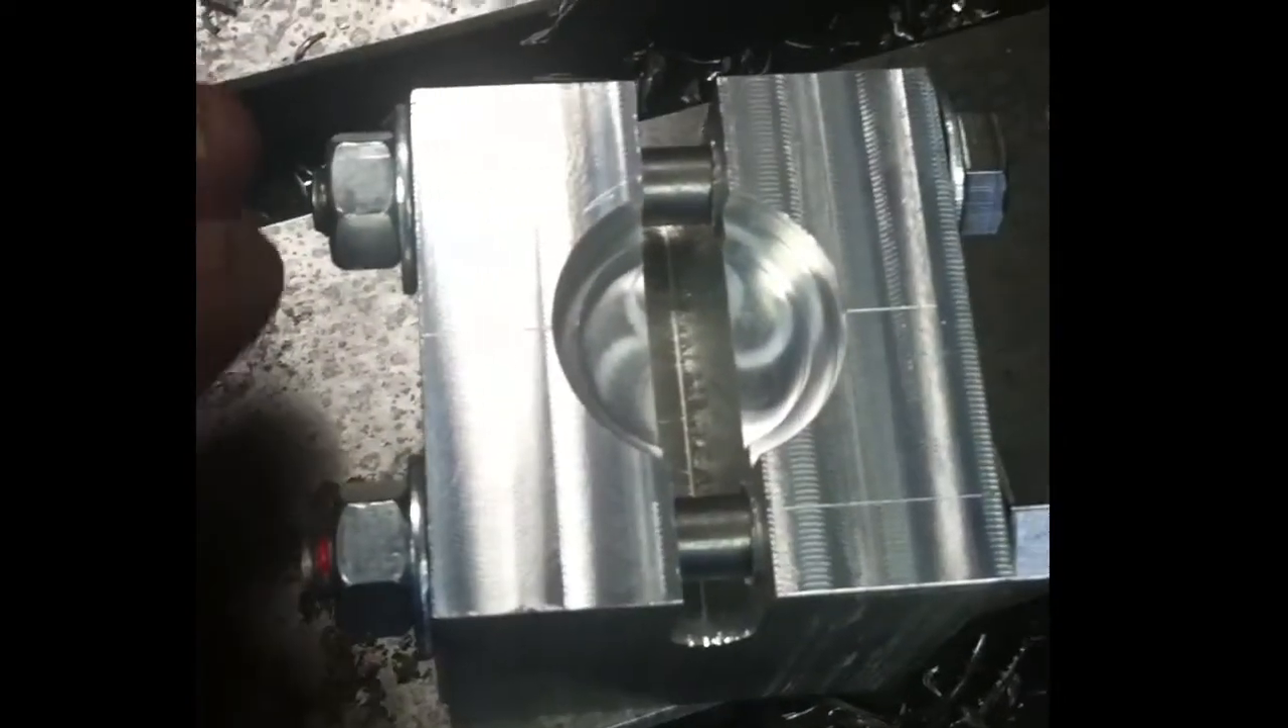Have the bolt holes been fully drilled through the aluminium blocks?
Yes.